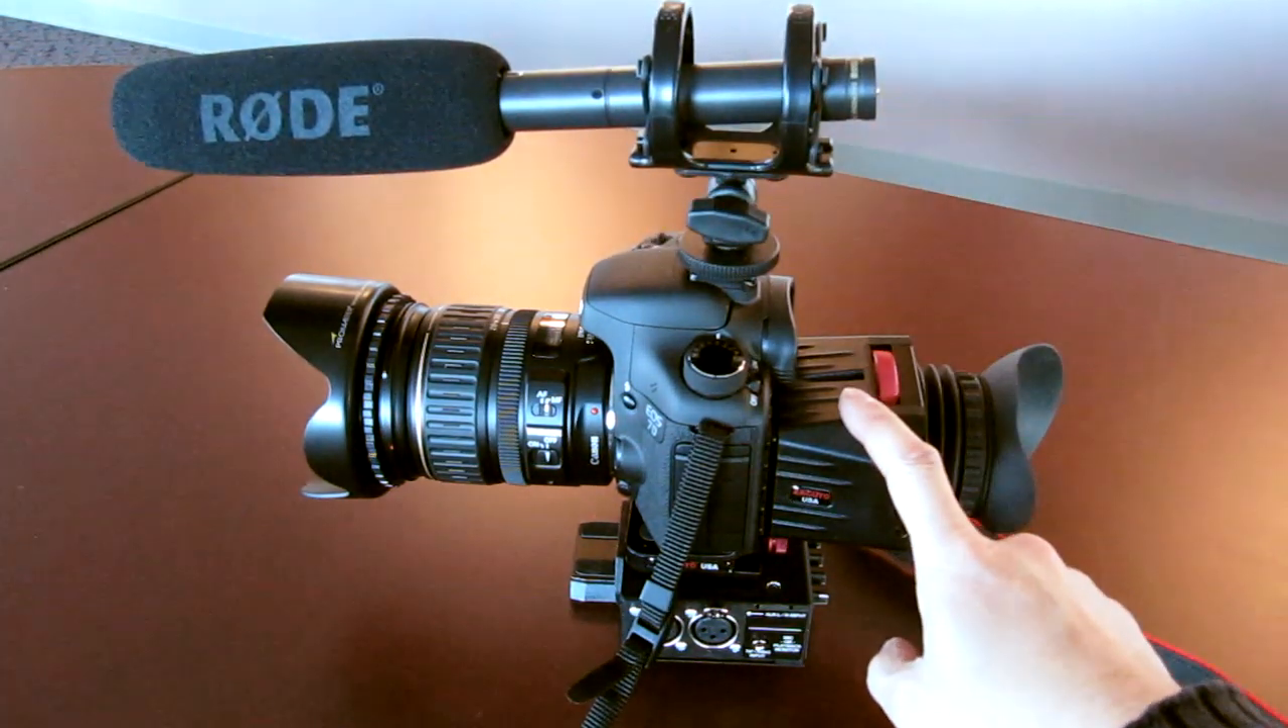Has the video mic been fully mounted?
Yes.